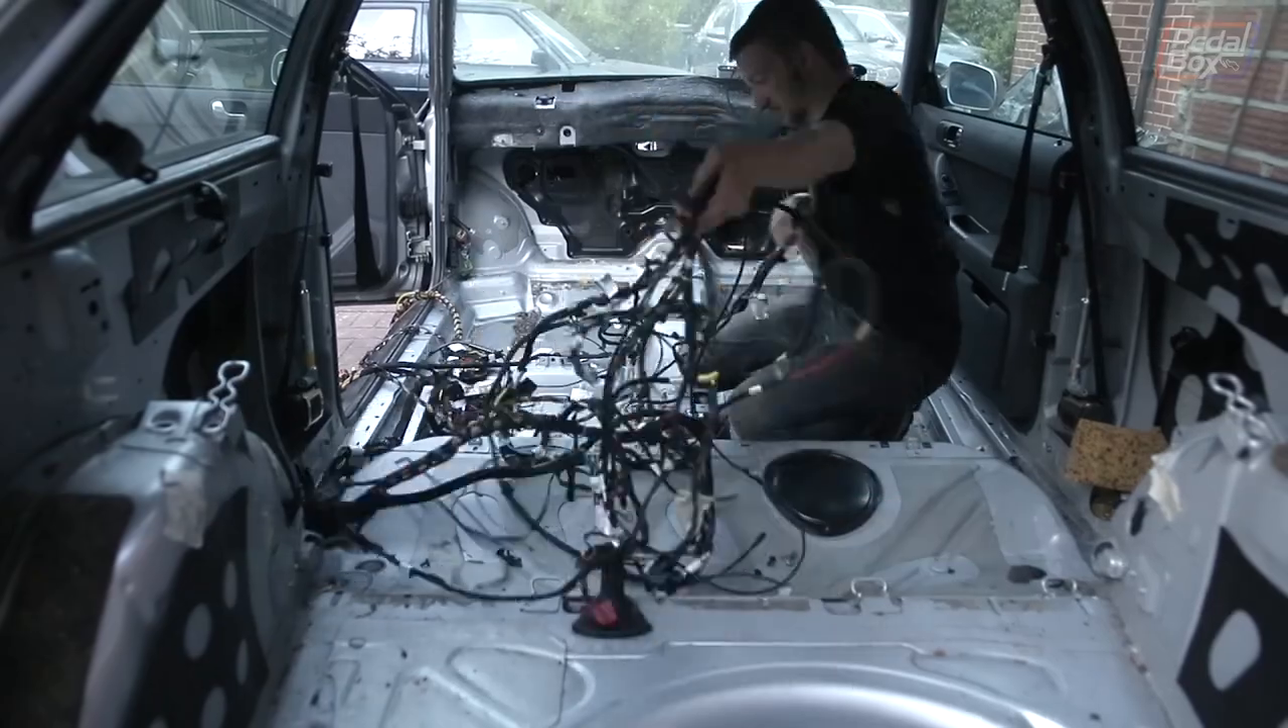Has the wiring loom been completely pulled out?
No.